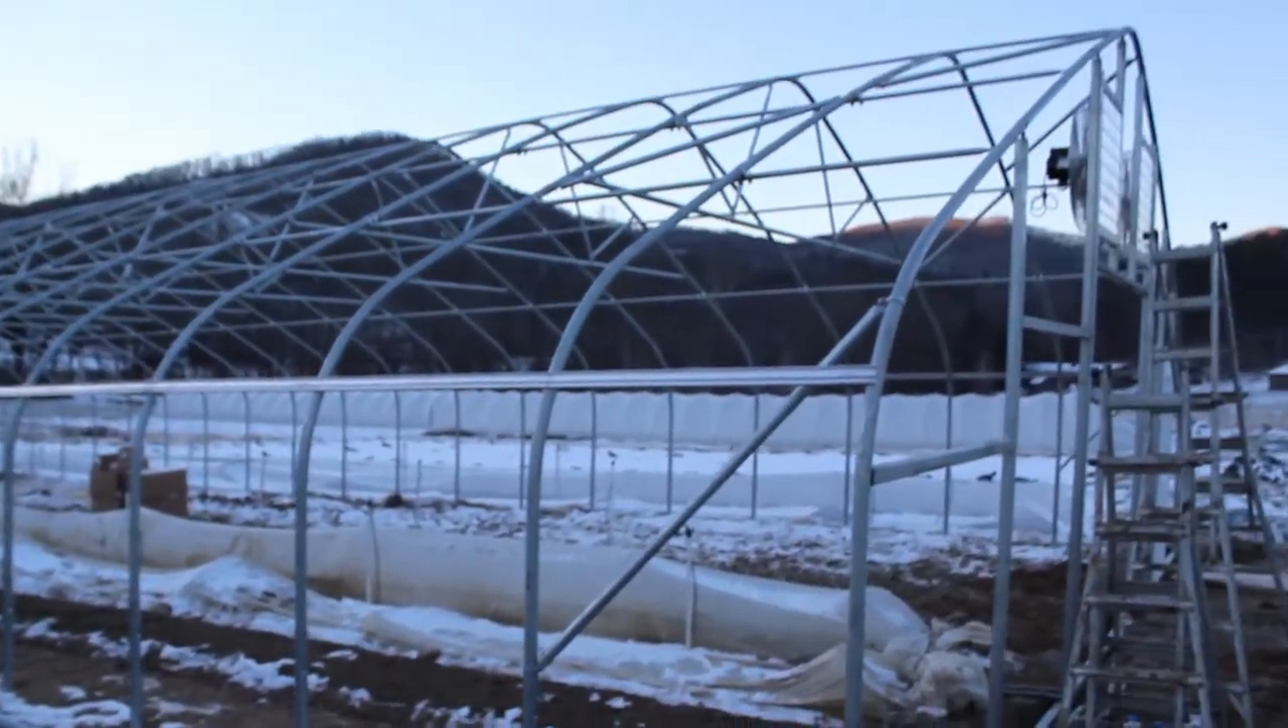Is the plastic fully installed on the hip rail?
No.